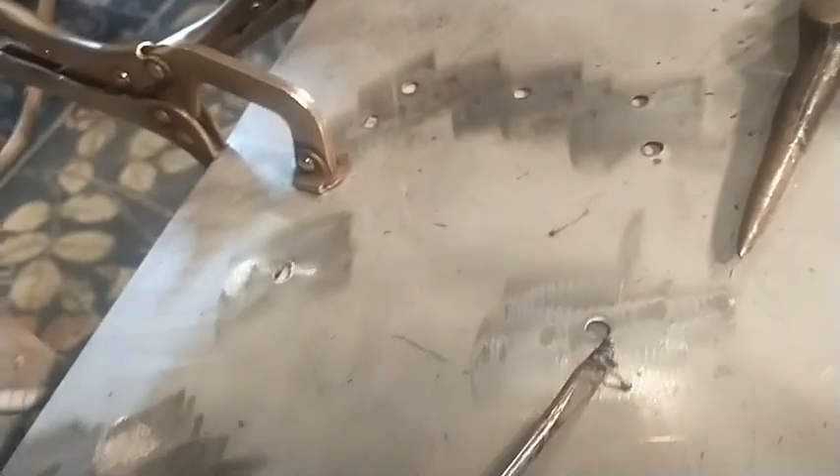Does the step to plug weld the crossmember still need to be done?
Yes.